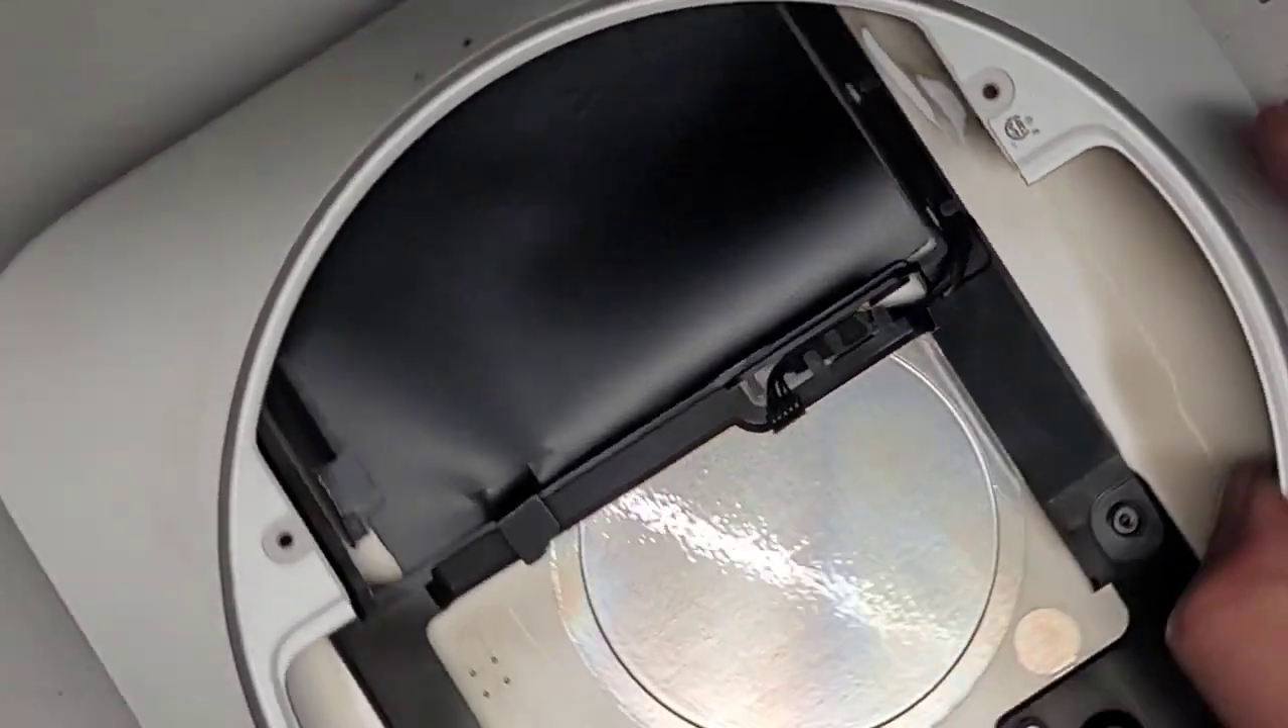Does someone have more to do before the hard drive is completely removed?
Yes.